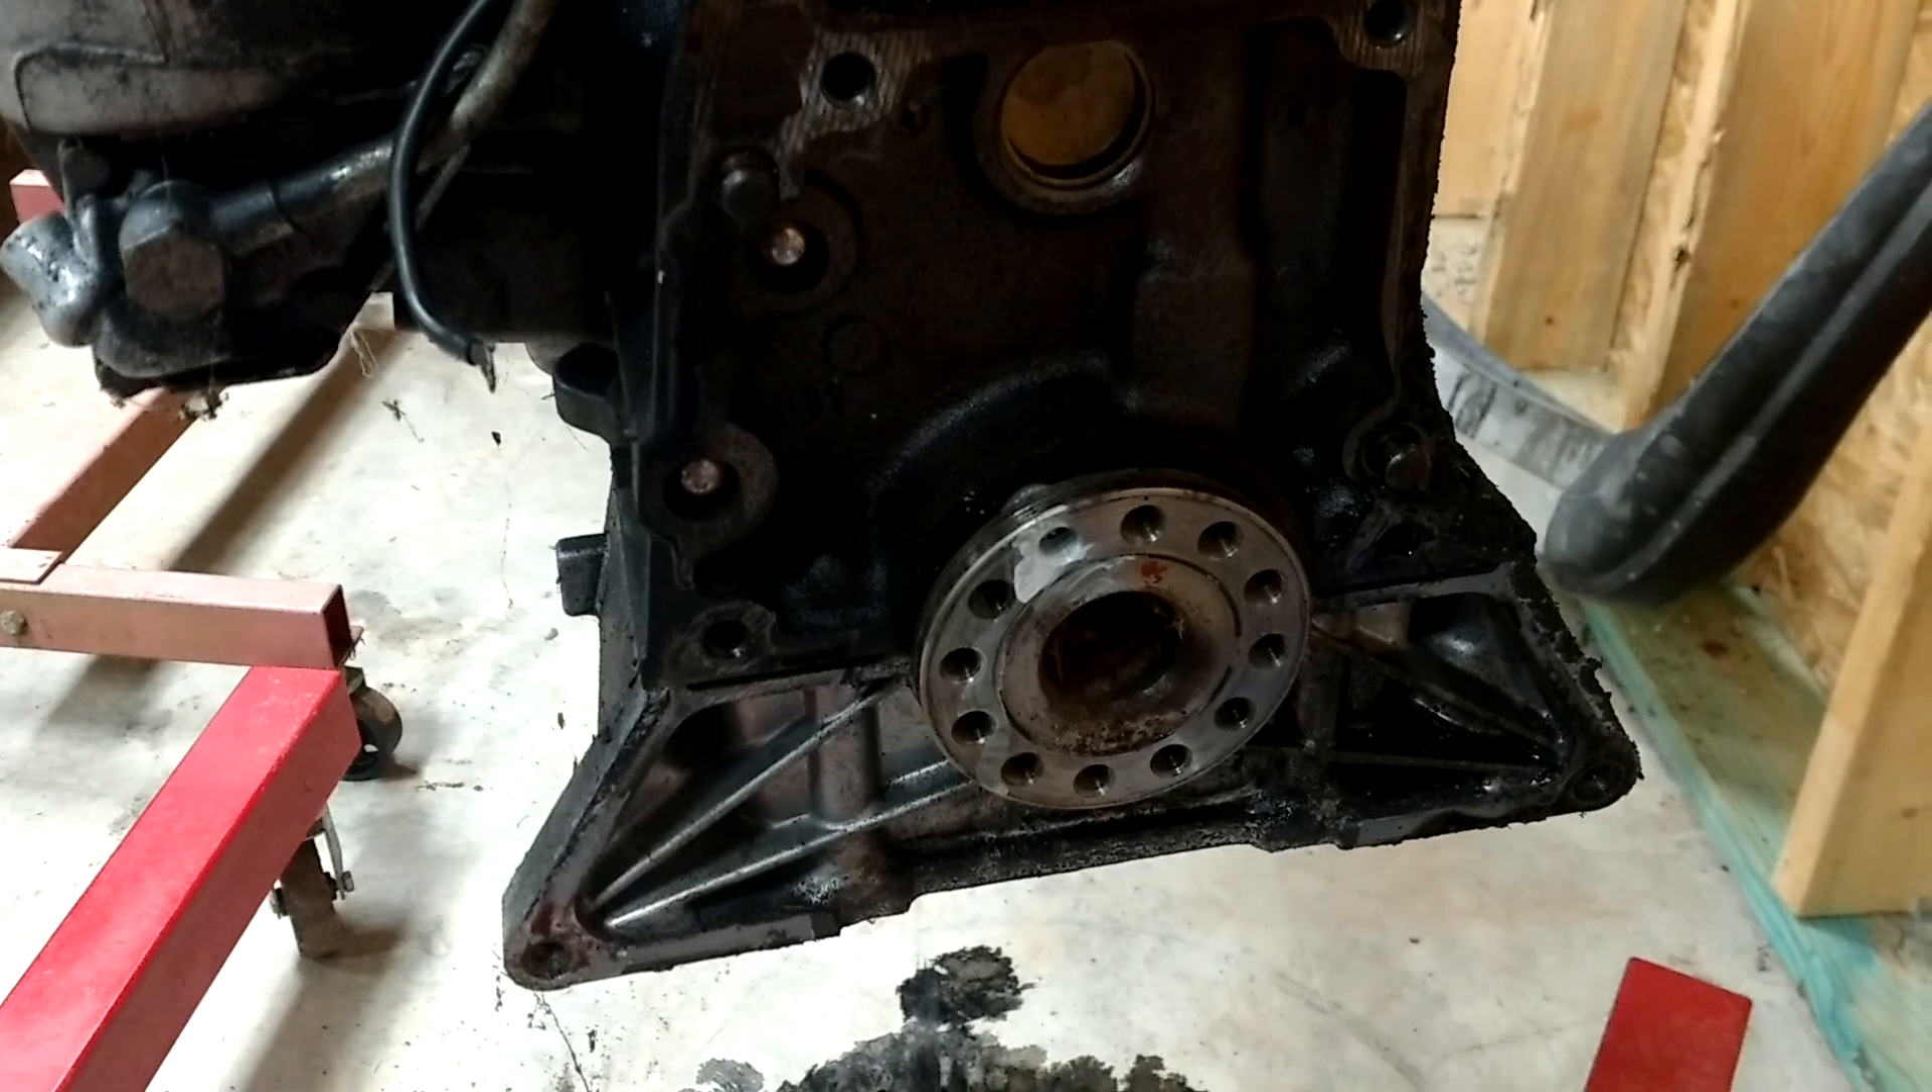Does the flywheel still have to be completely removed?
No.